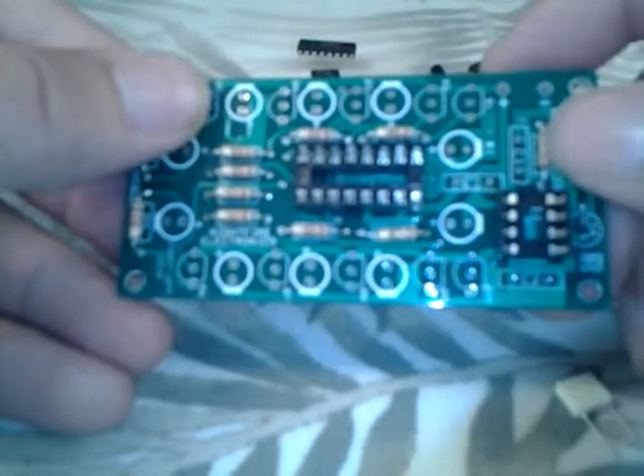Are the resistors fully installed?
Yes.